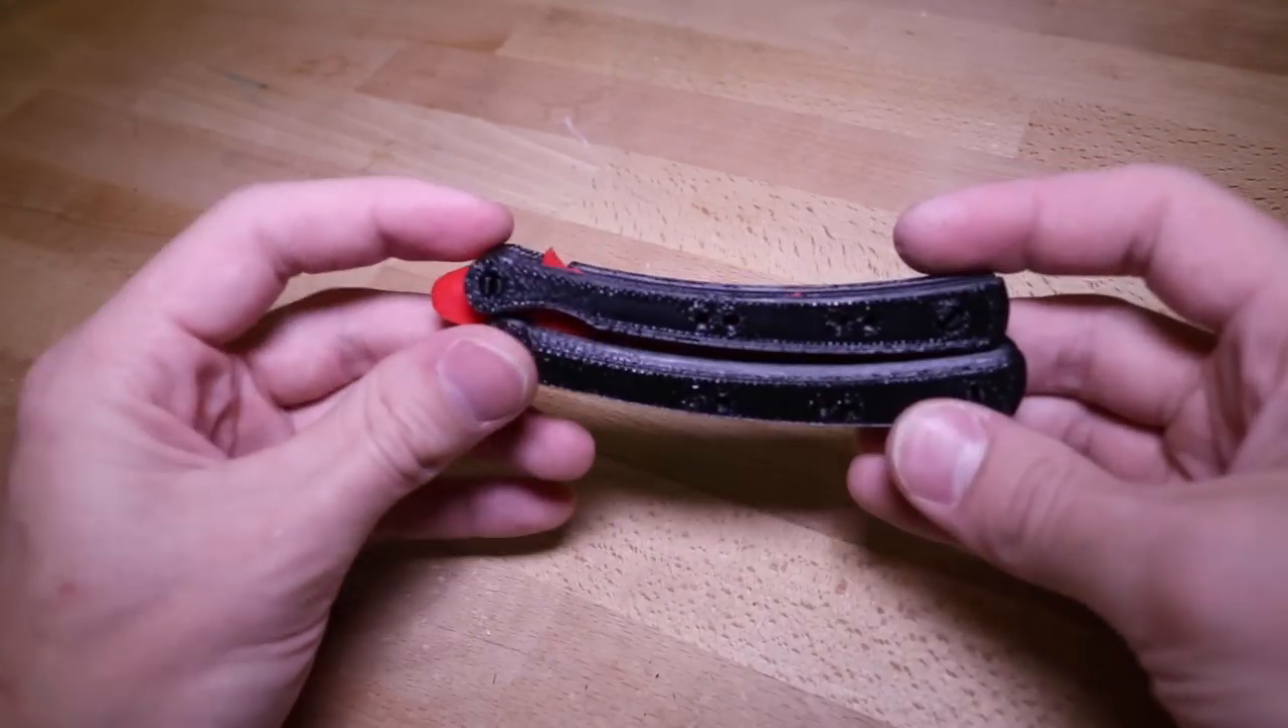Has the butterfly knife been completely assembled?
Yes.